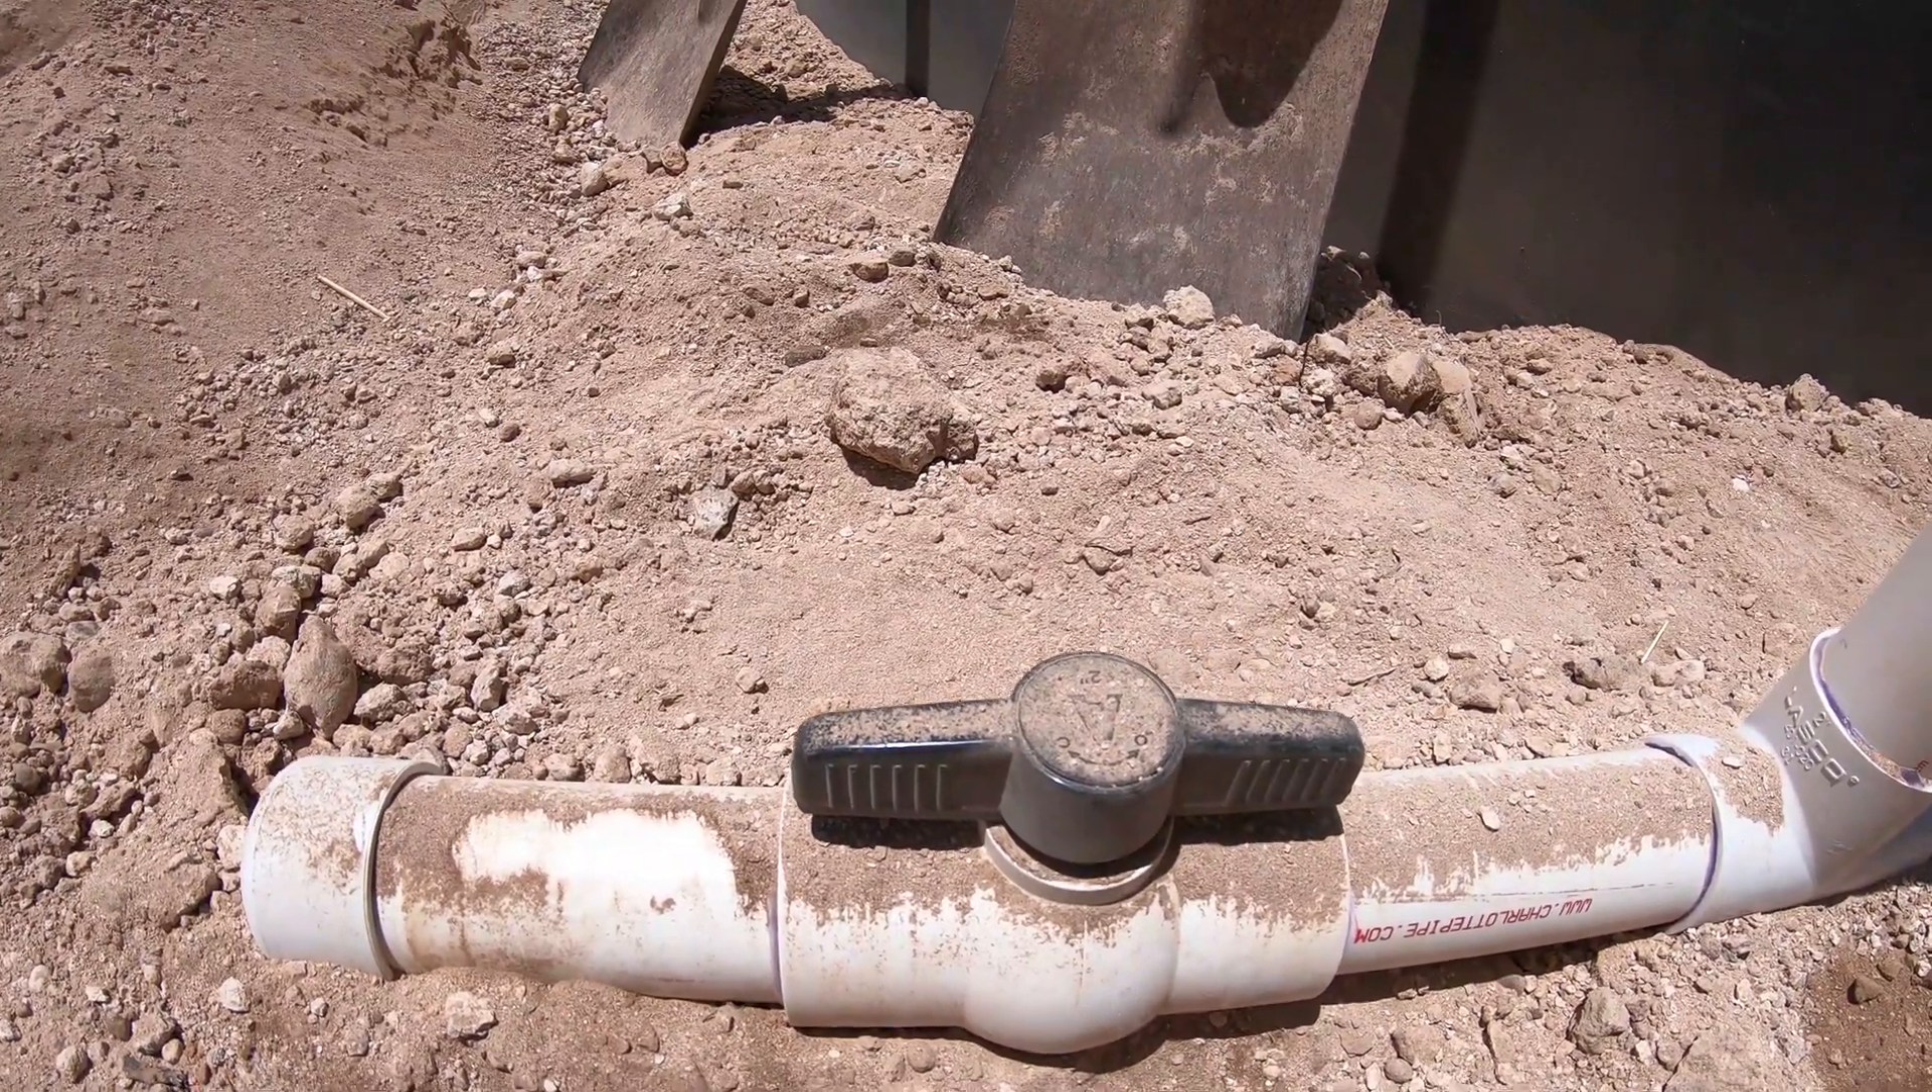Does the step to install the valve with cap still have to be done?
No.